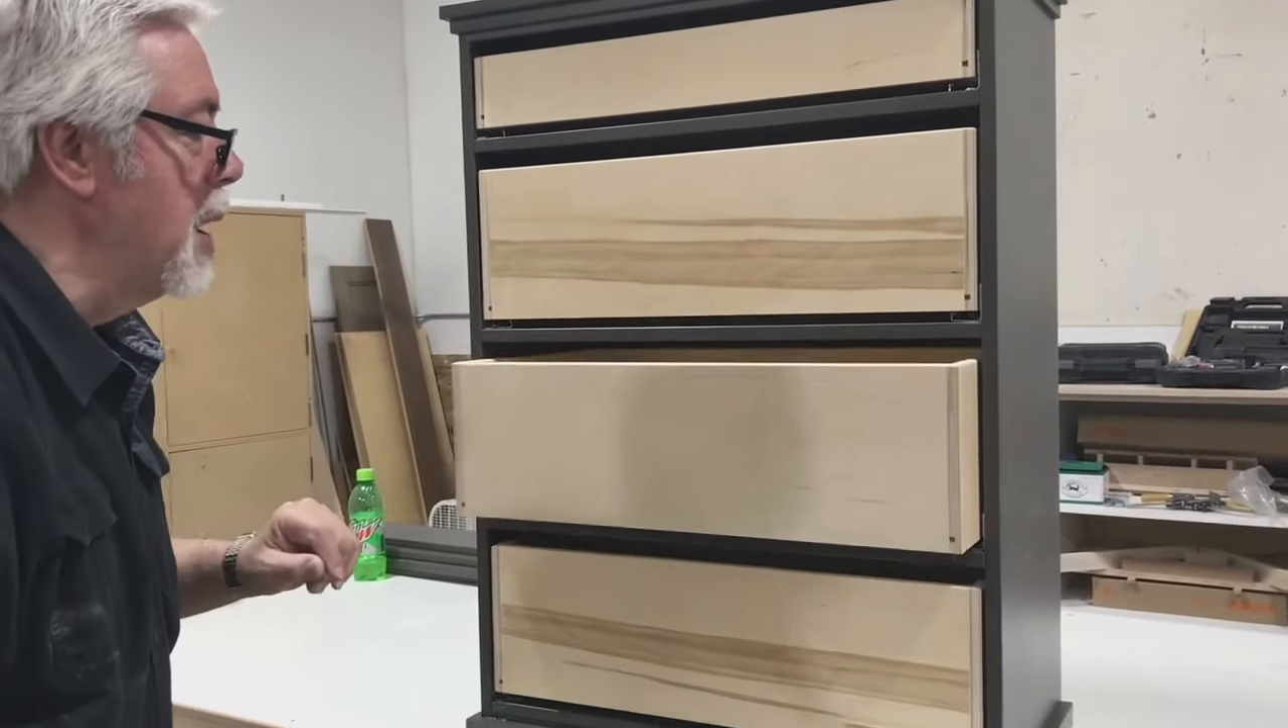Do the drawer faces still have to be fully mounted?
Yes.